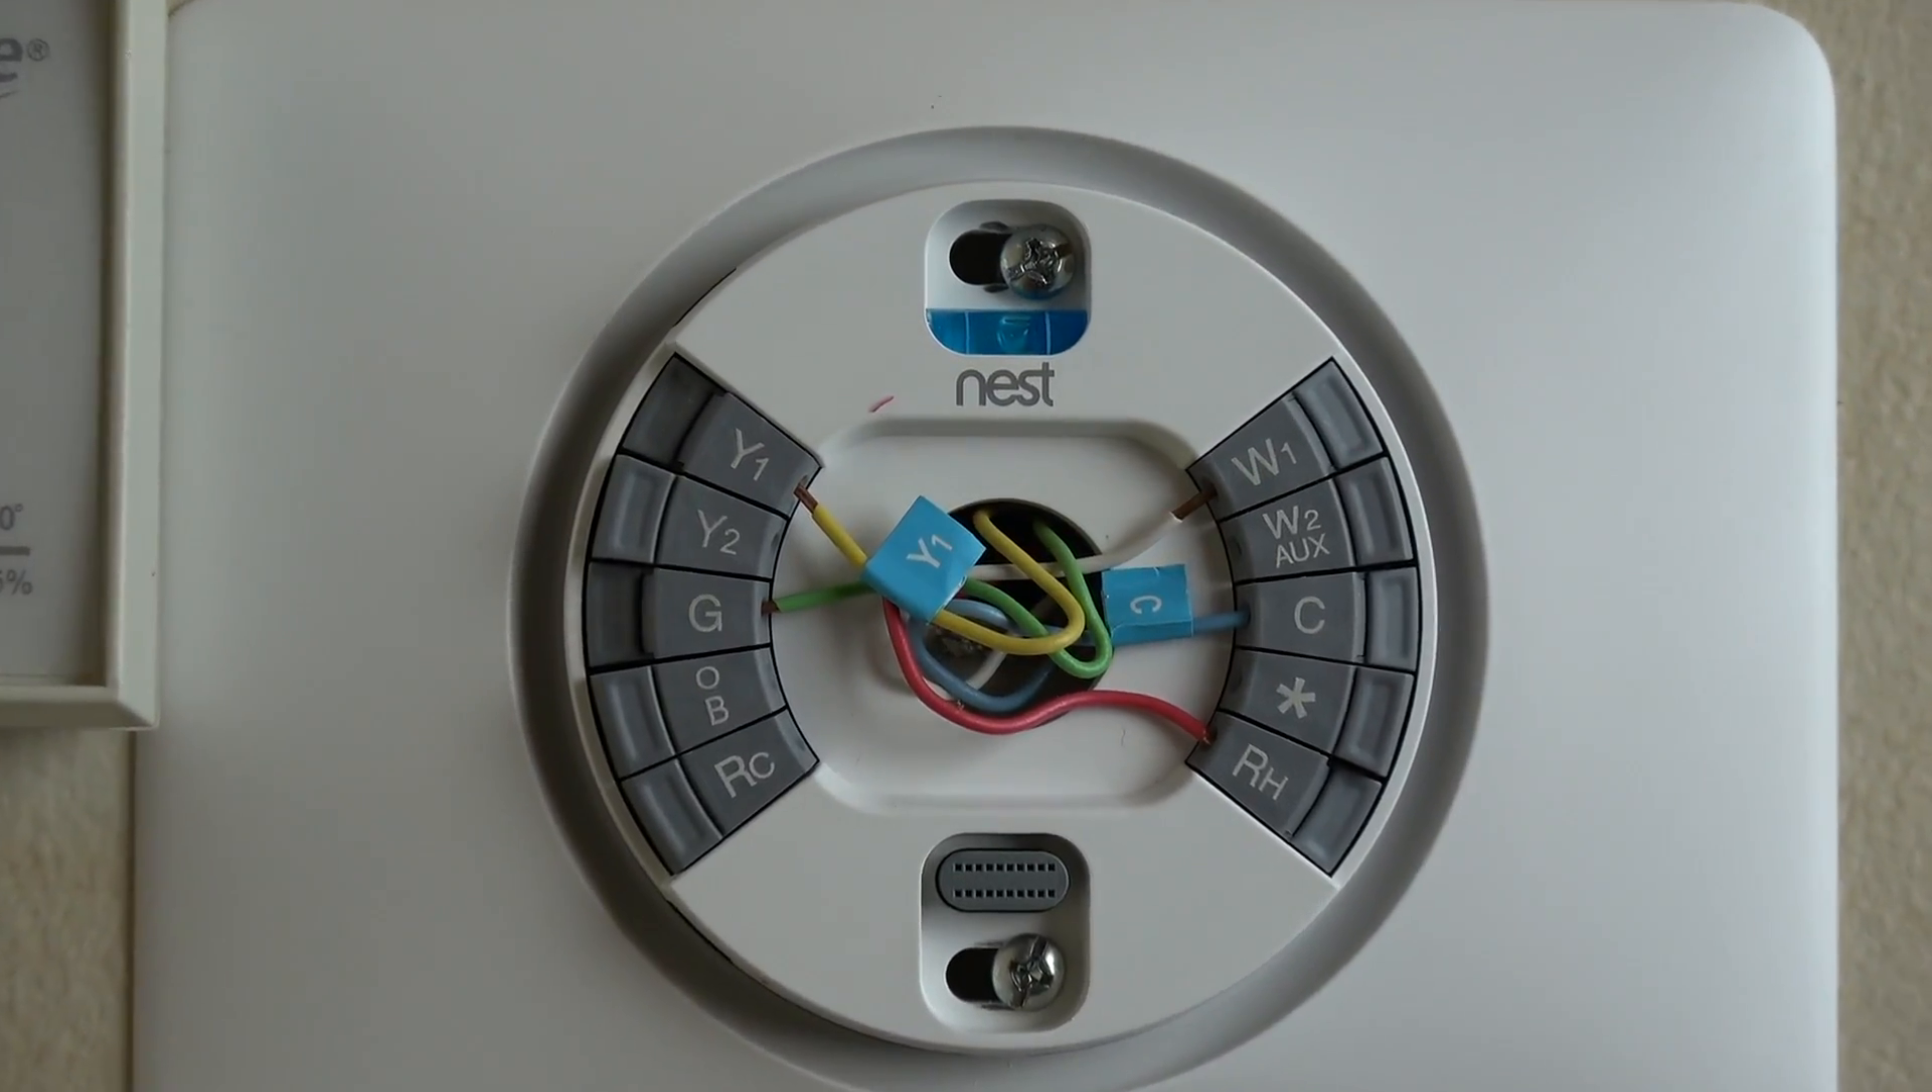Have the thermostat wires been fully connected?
Yes.